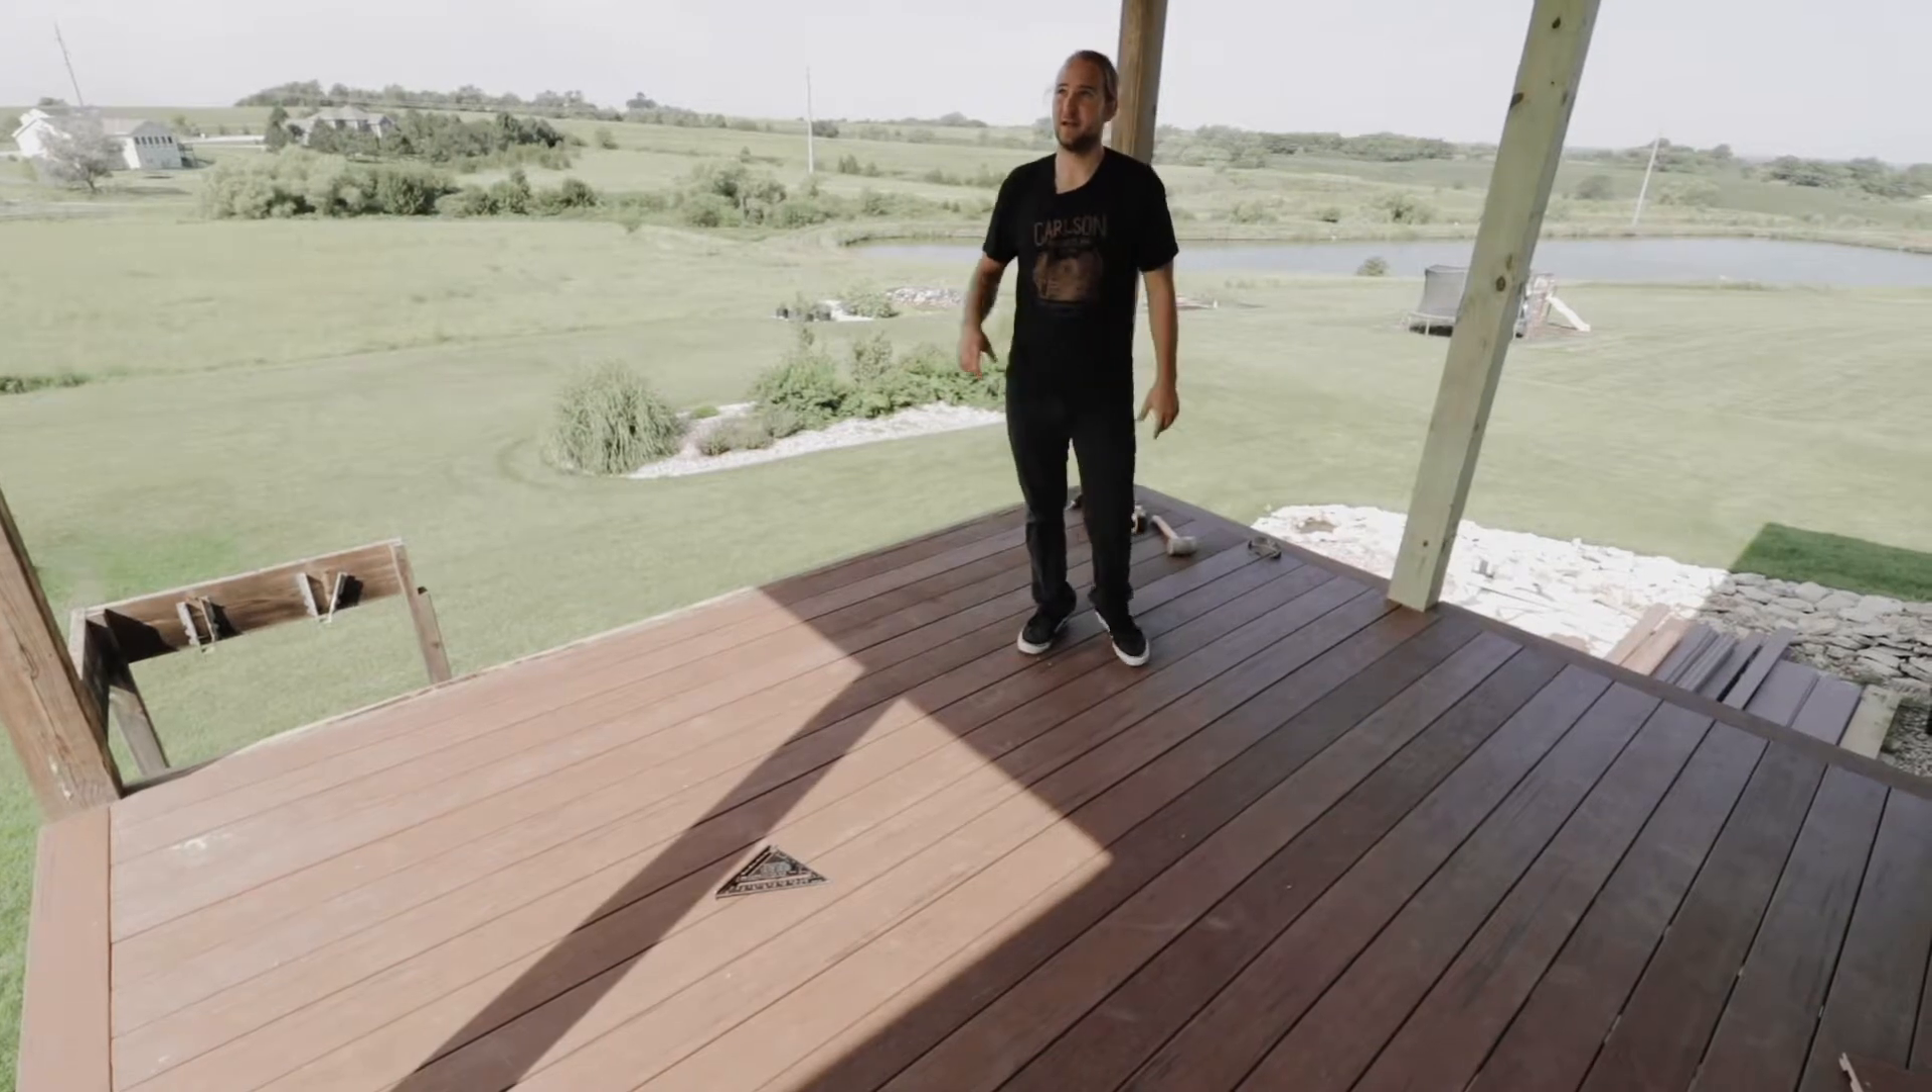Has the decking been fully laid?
Yes.